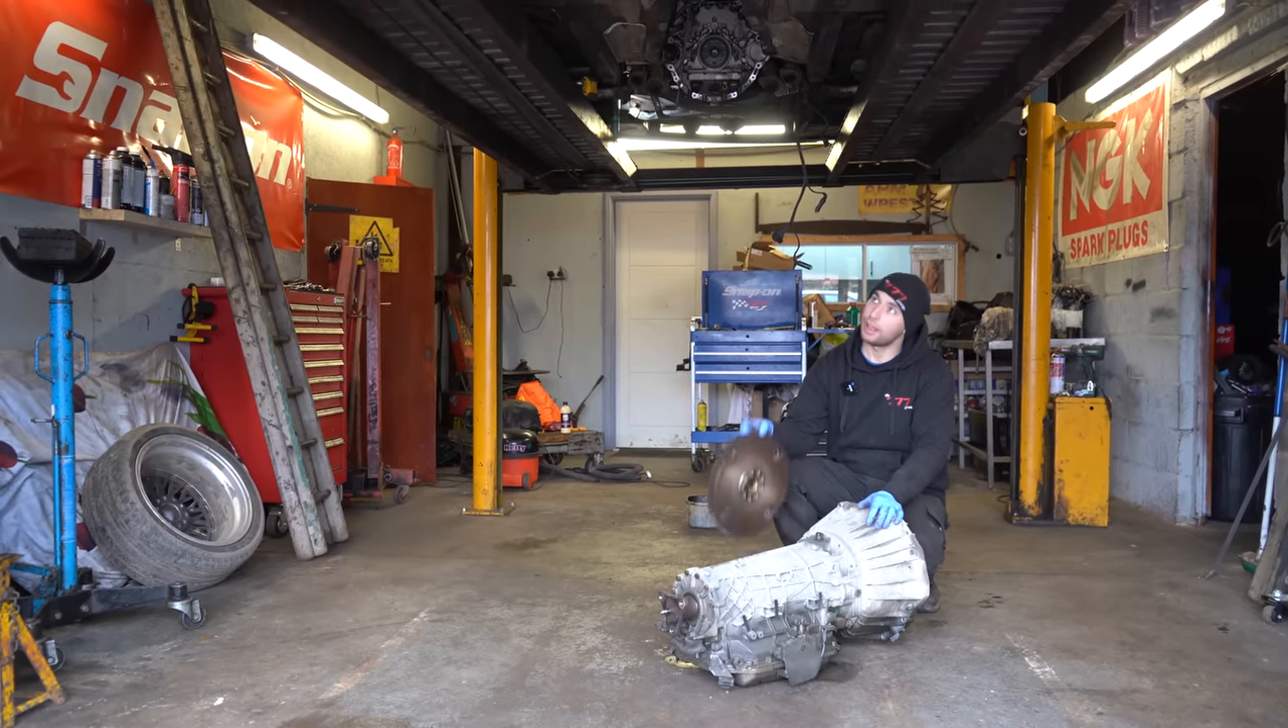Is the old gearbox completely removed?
Yes.